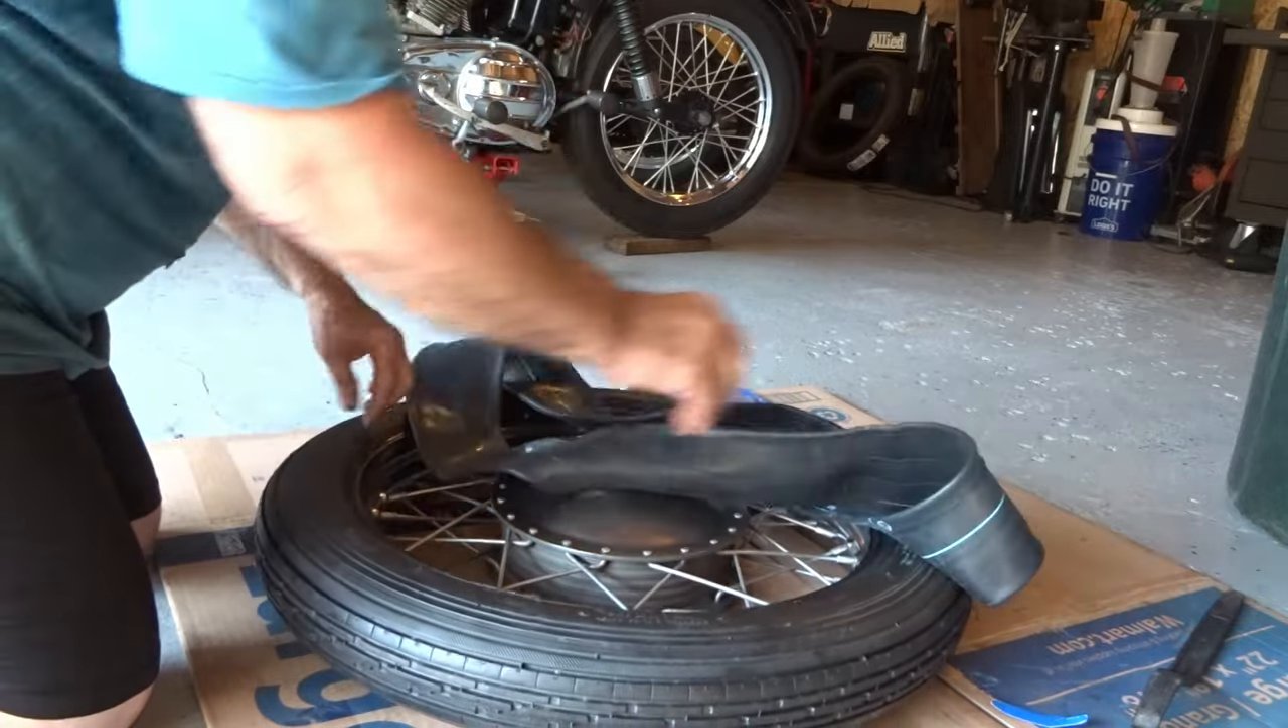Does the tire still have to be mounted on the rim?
Yes.